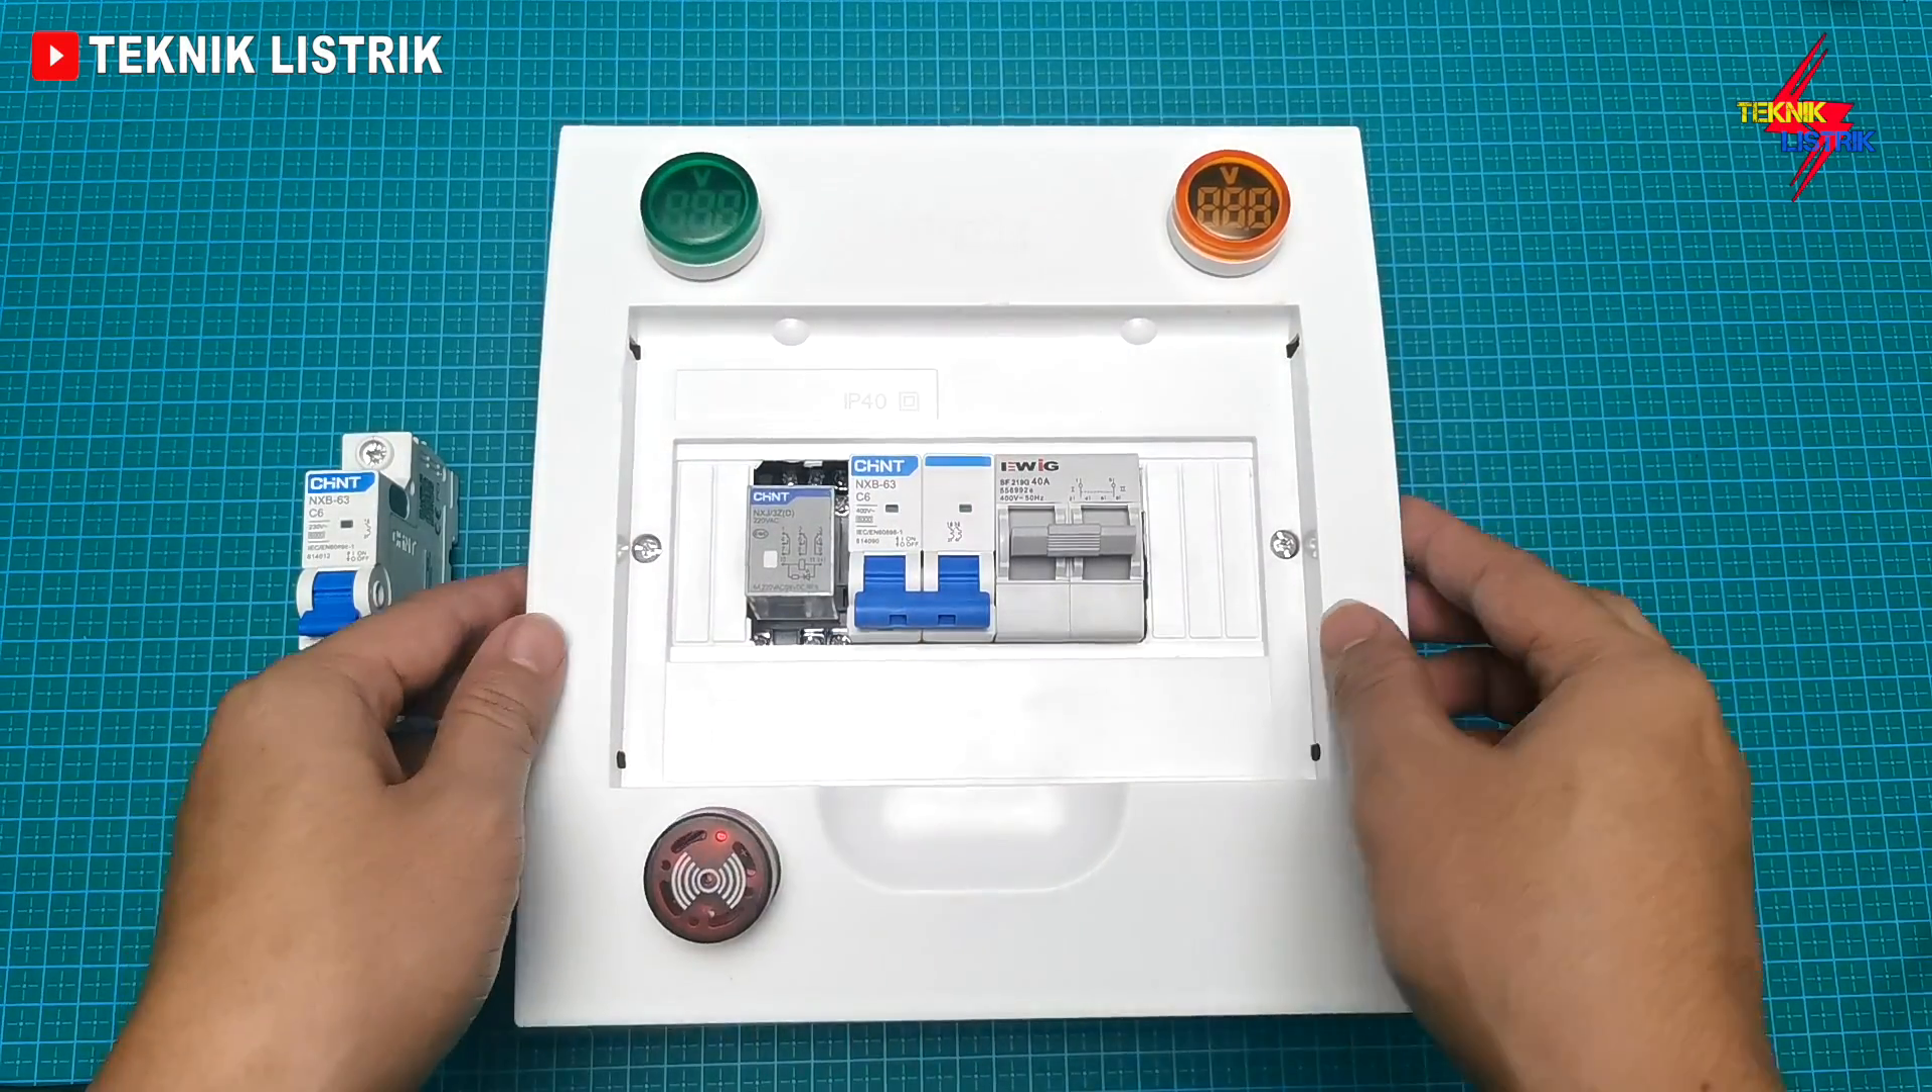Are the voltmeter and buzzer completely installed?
Yes.